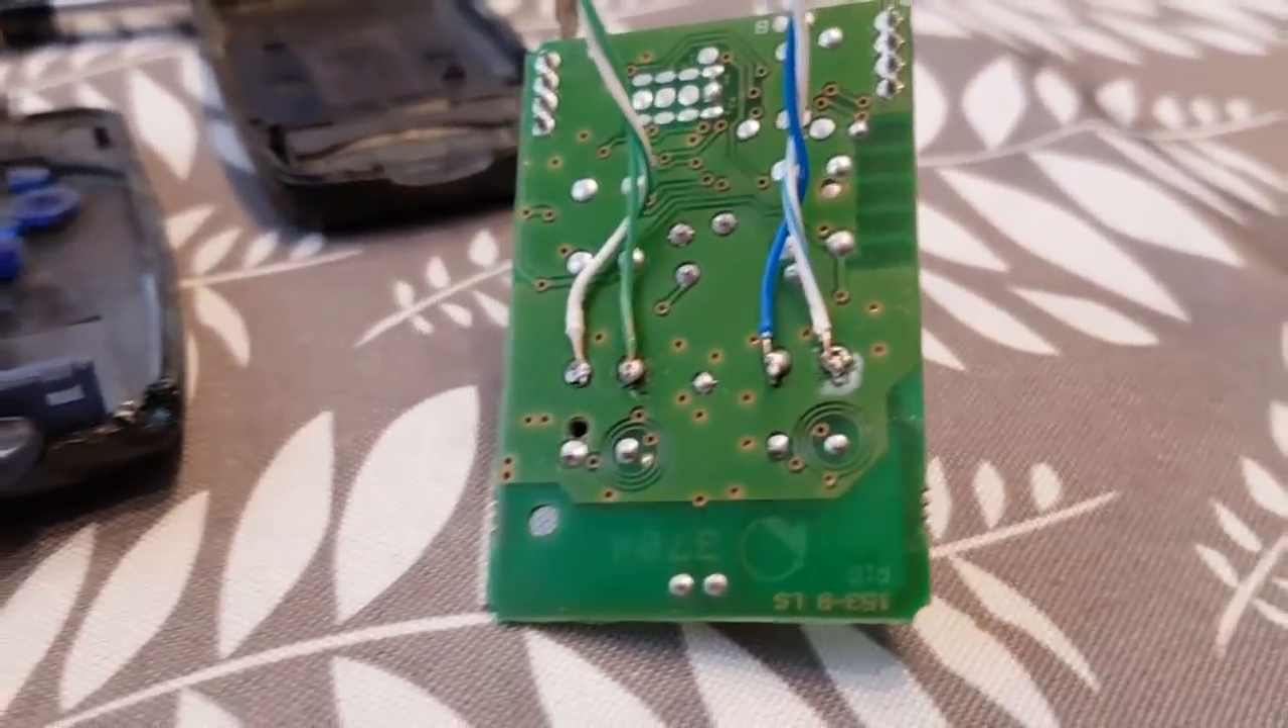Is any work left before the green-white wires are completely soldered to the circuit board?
No.